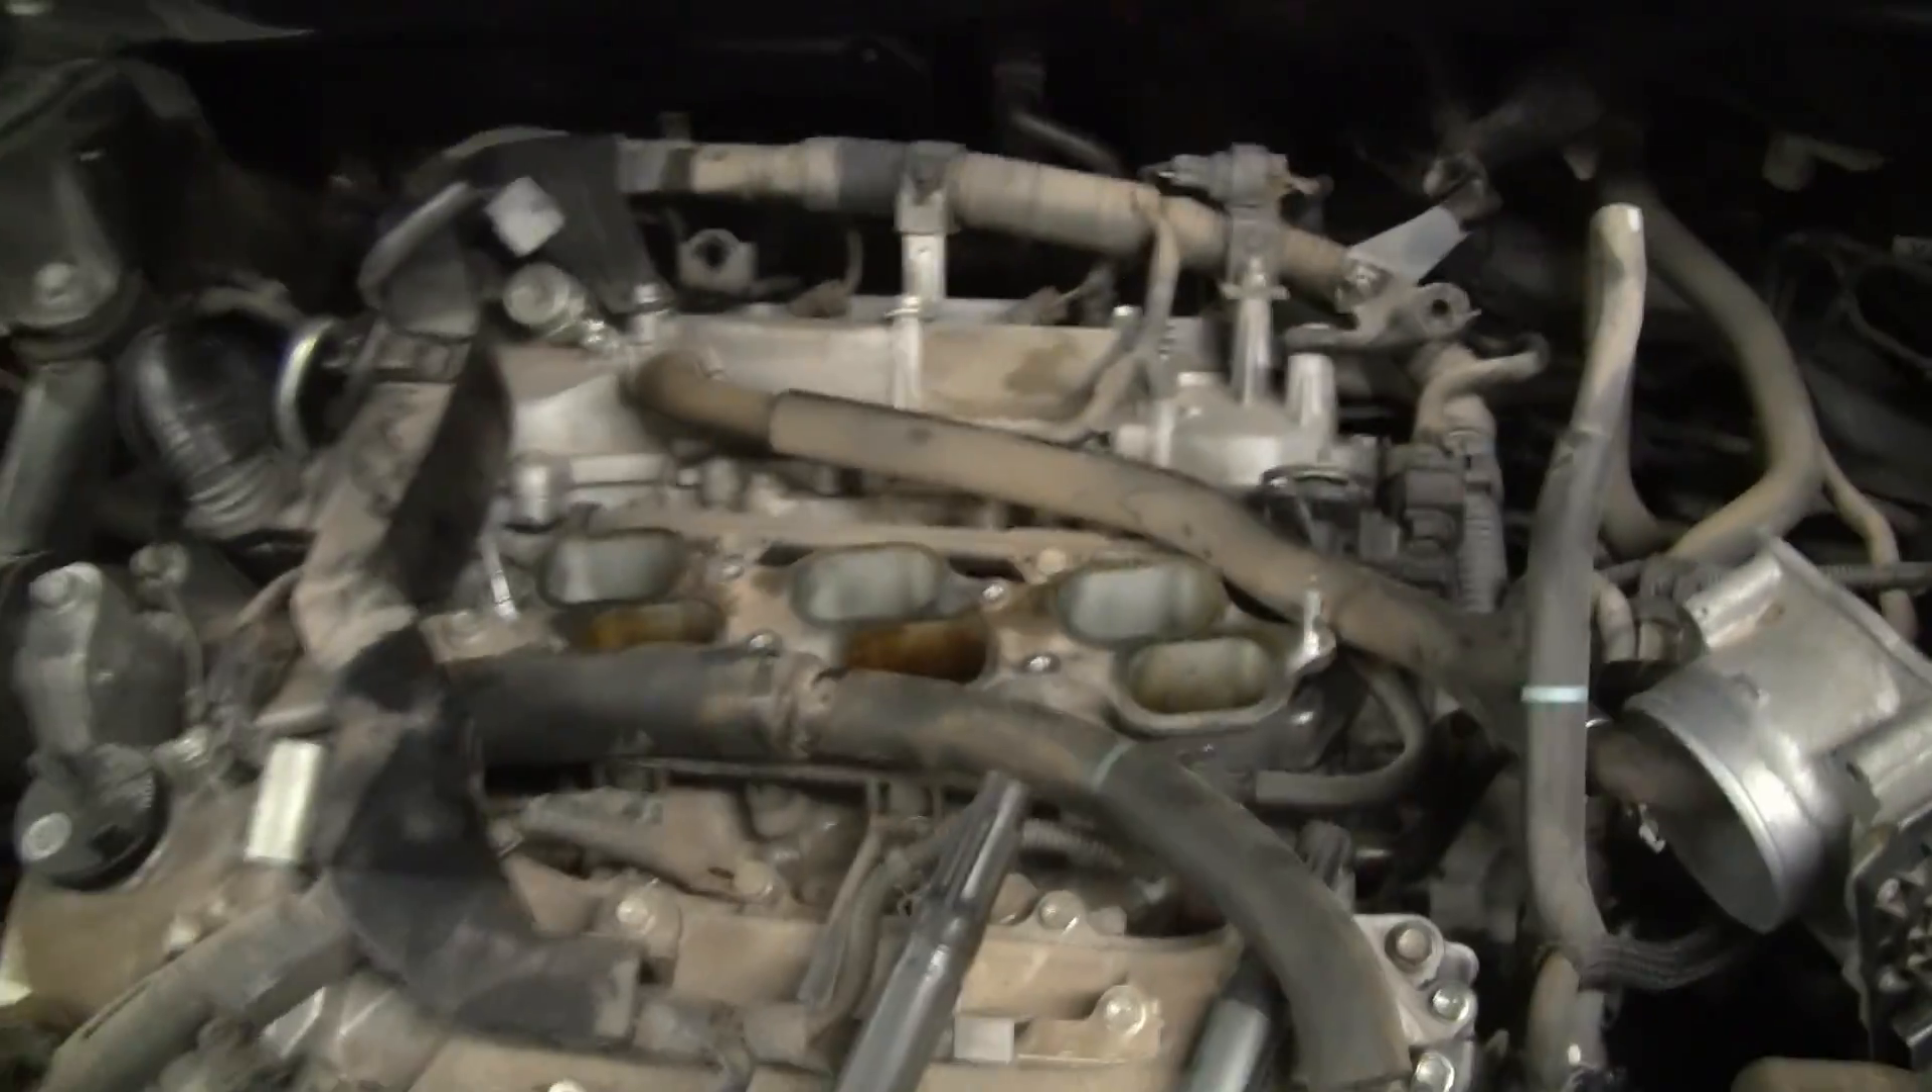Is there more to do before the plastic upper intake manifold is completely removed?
No.